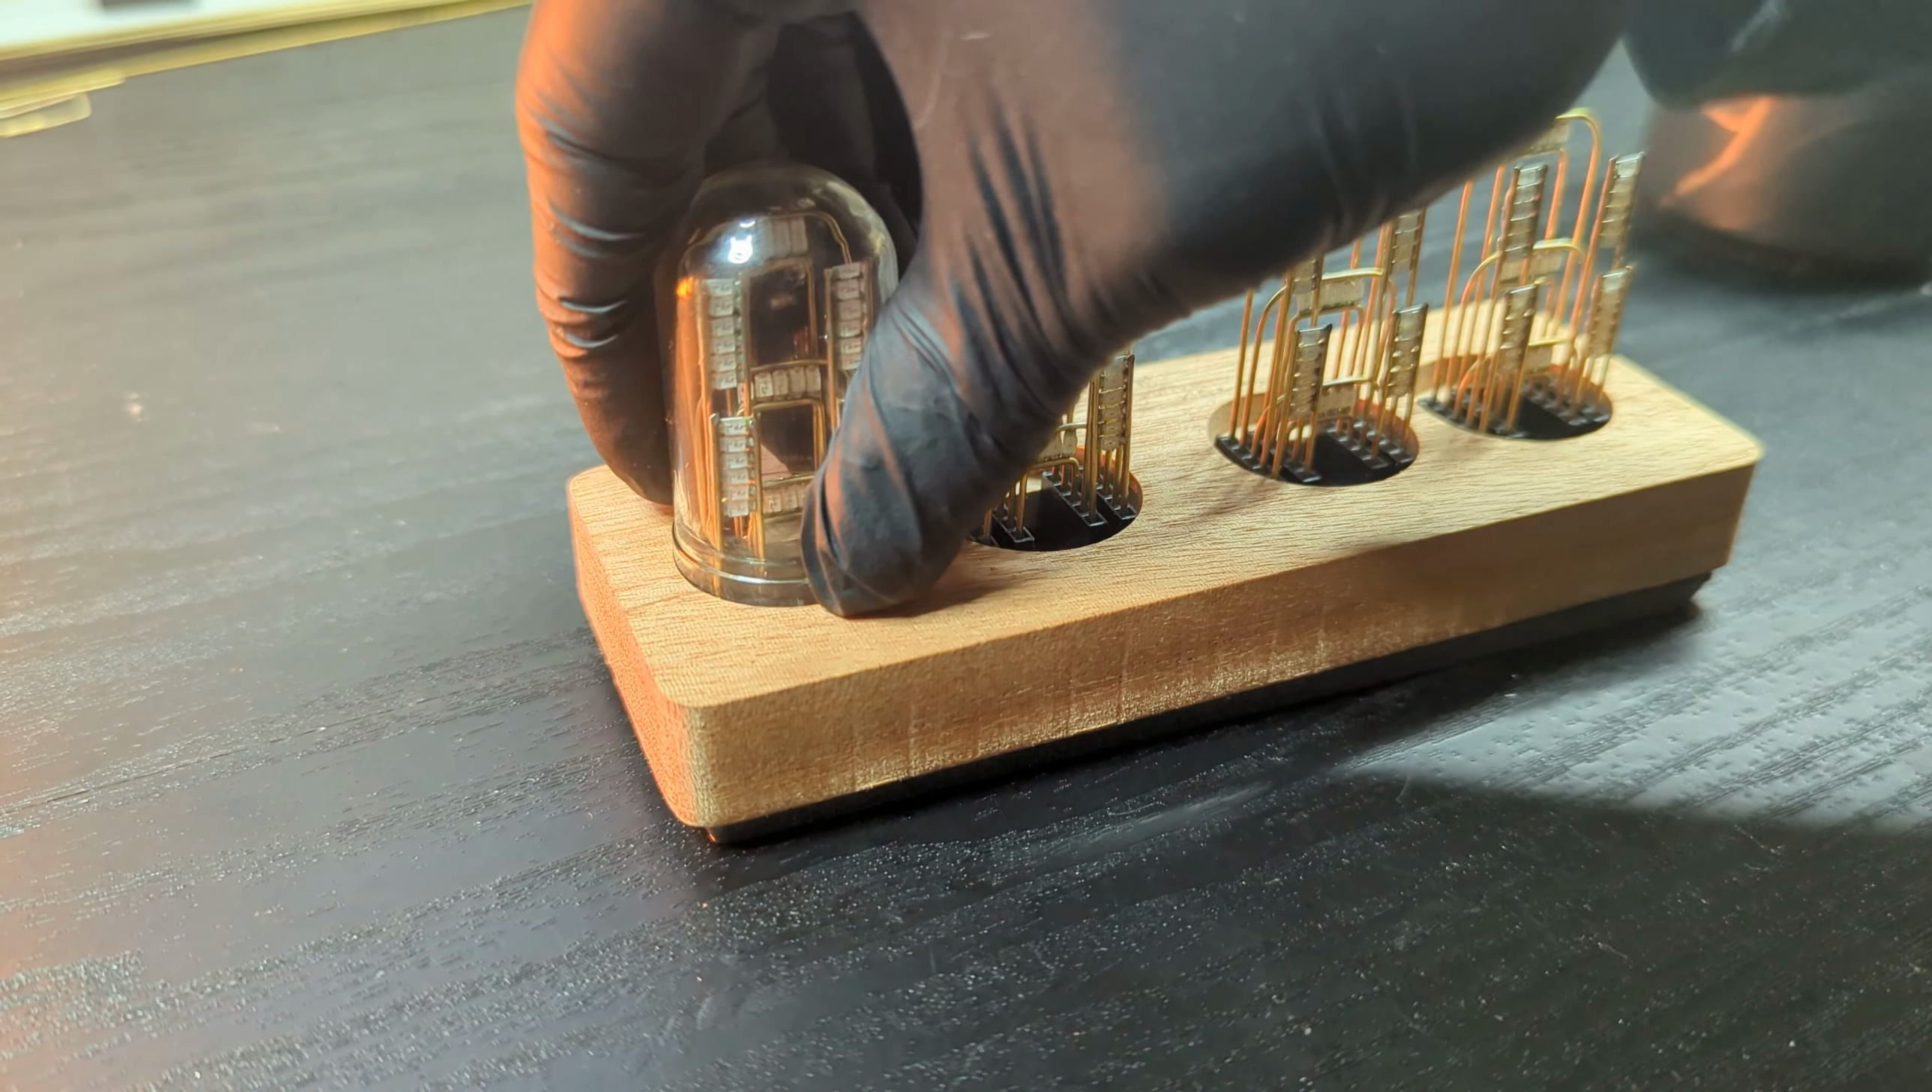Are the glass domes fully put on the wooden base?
No.